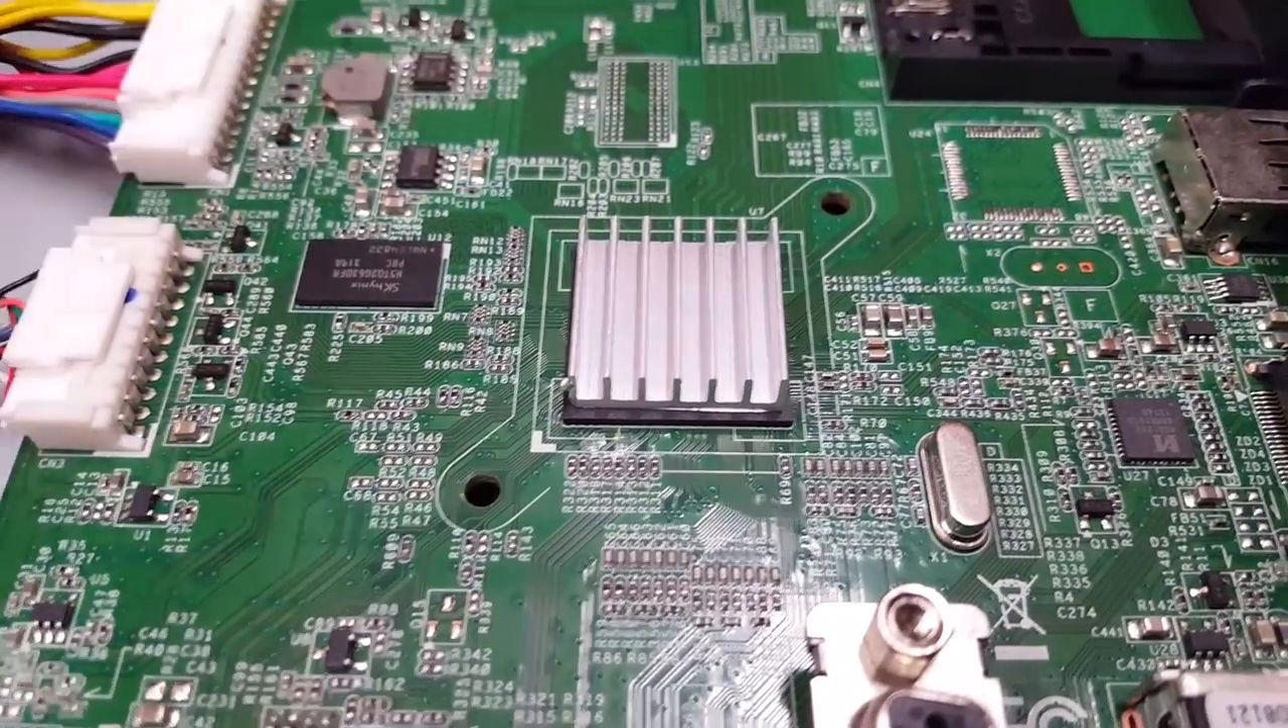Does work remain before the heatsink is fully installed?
No.